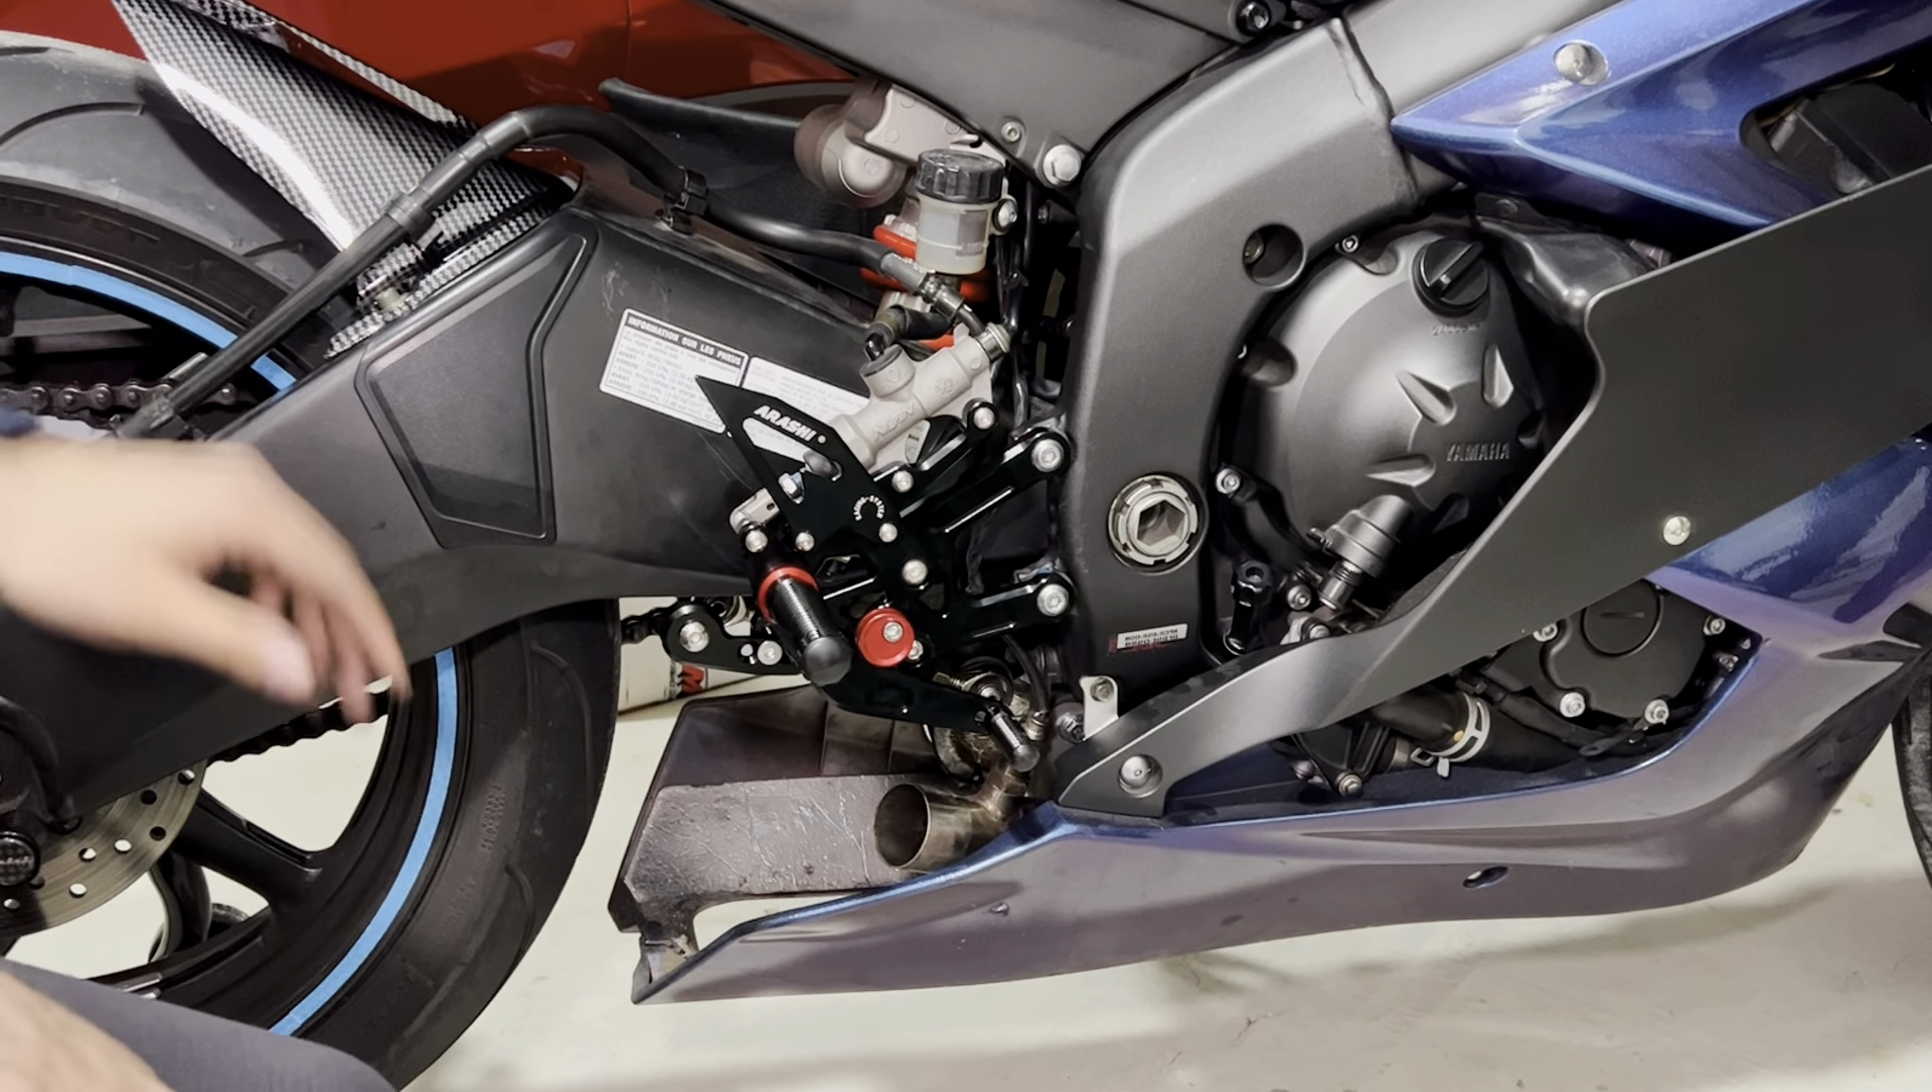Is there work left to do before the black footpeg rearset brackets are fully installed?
No.